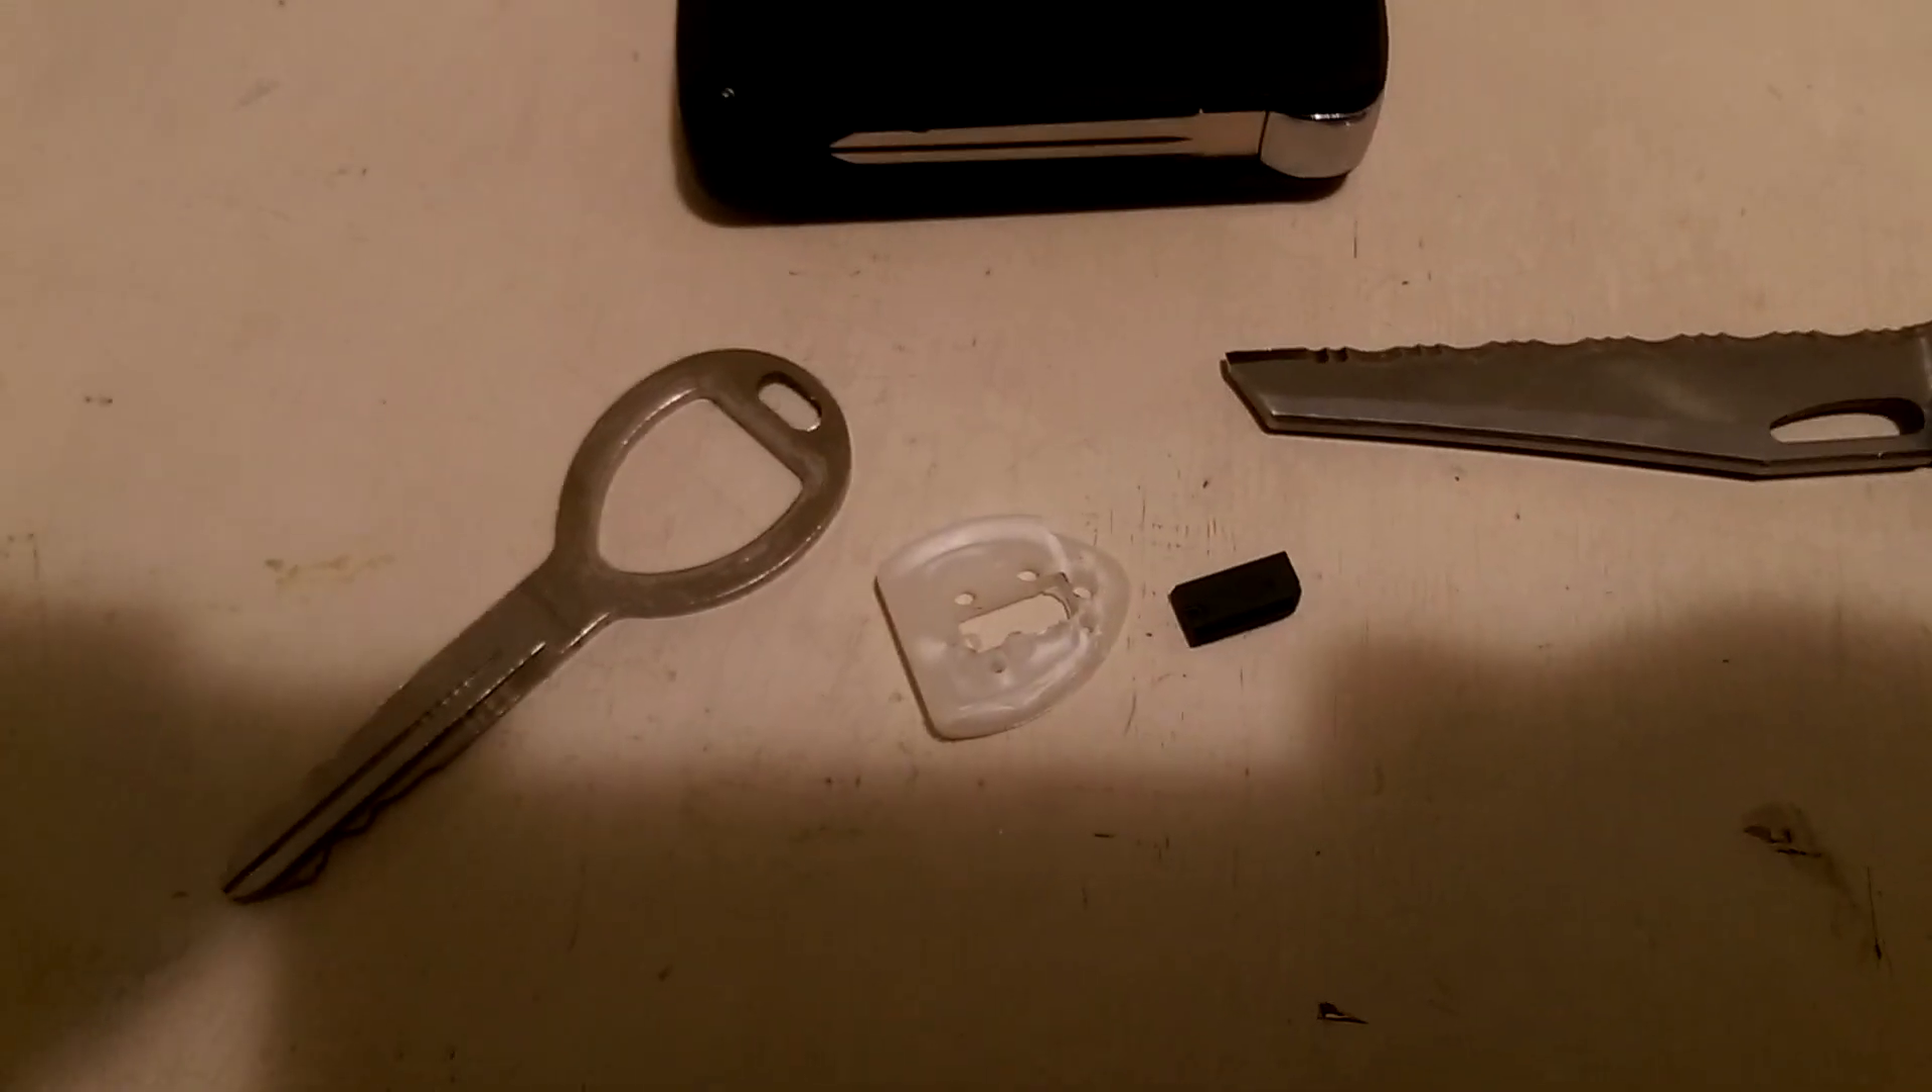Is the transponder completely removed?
Yes.